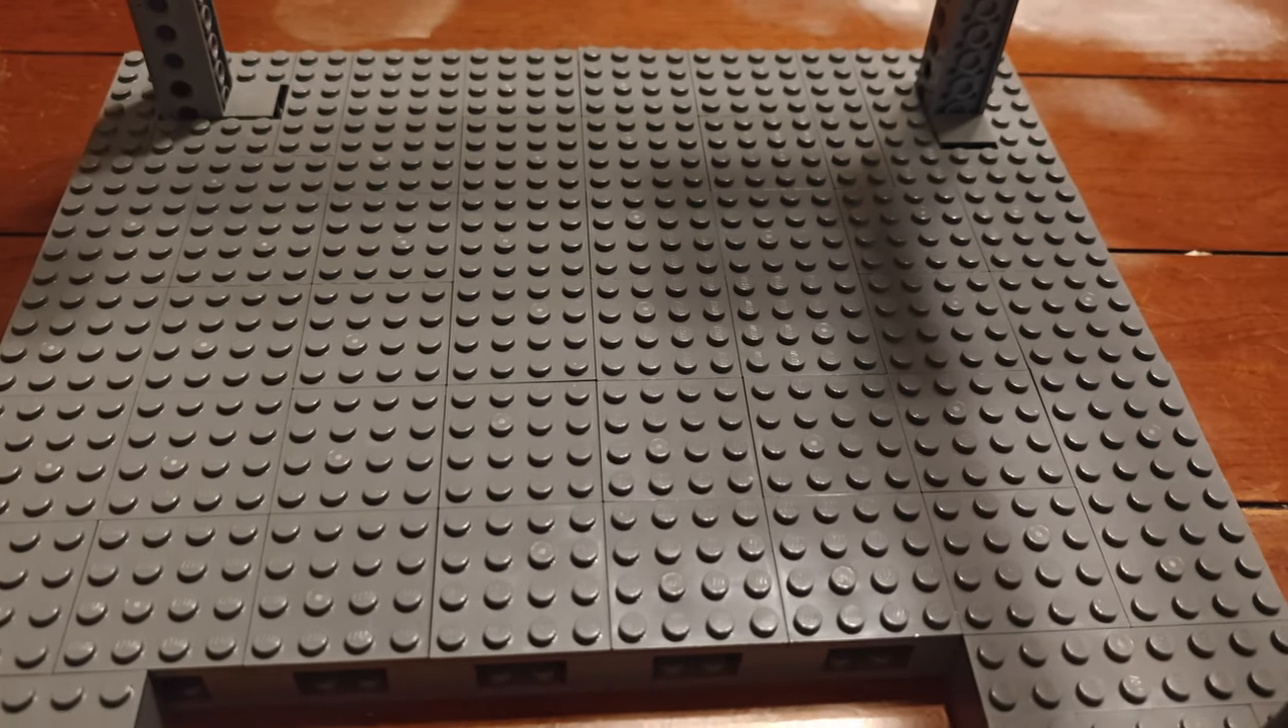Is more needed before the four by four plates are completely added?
No.